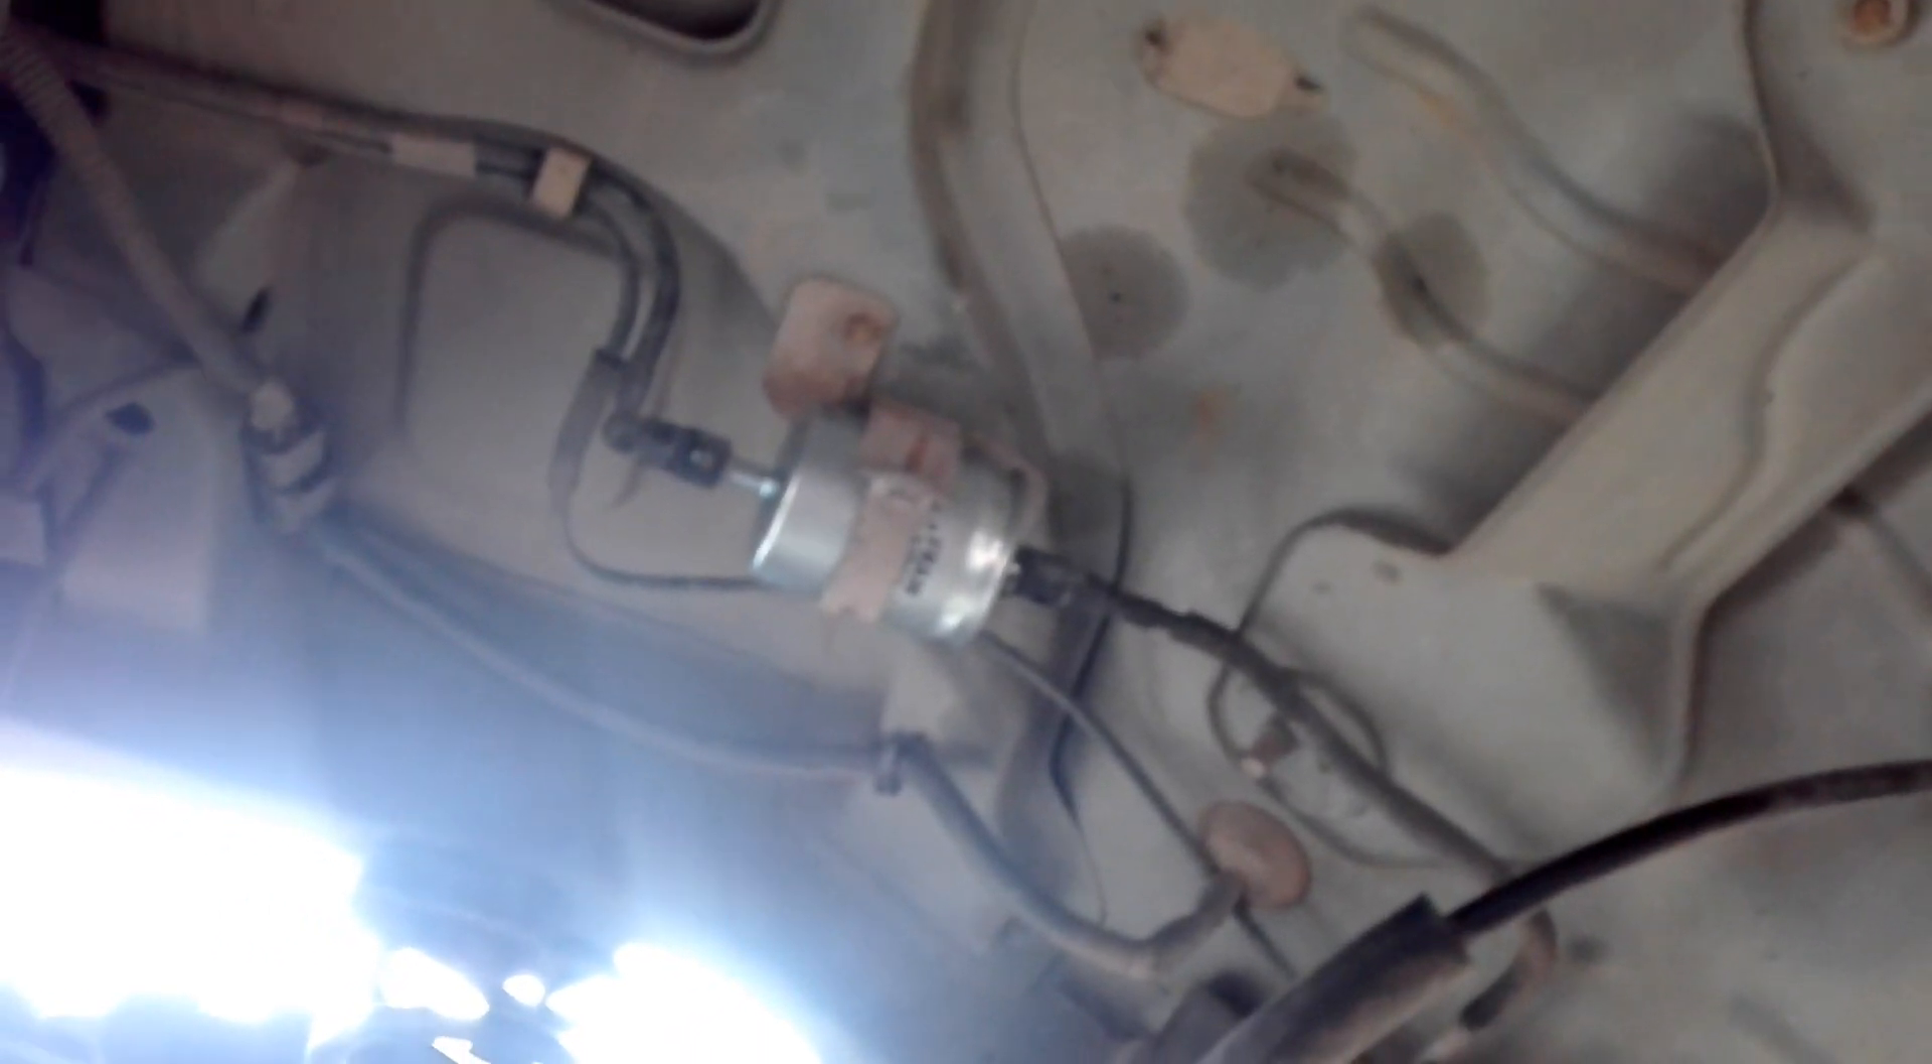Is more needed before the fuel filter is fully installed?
No.